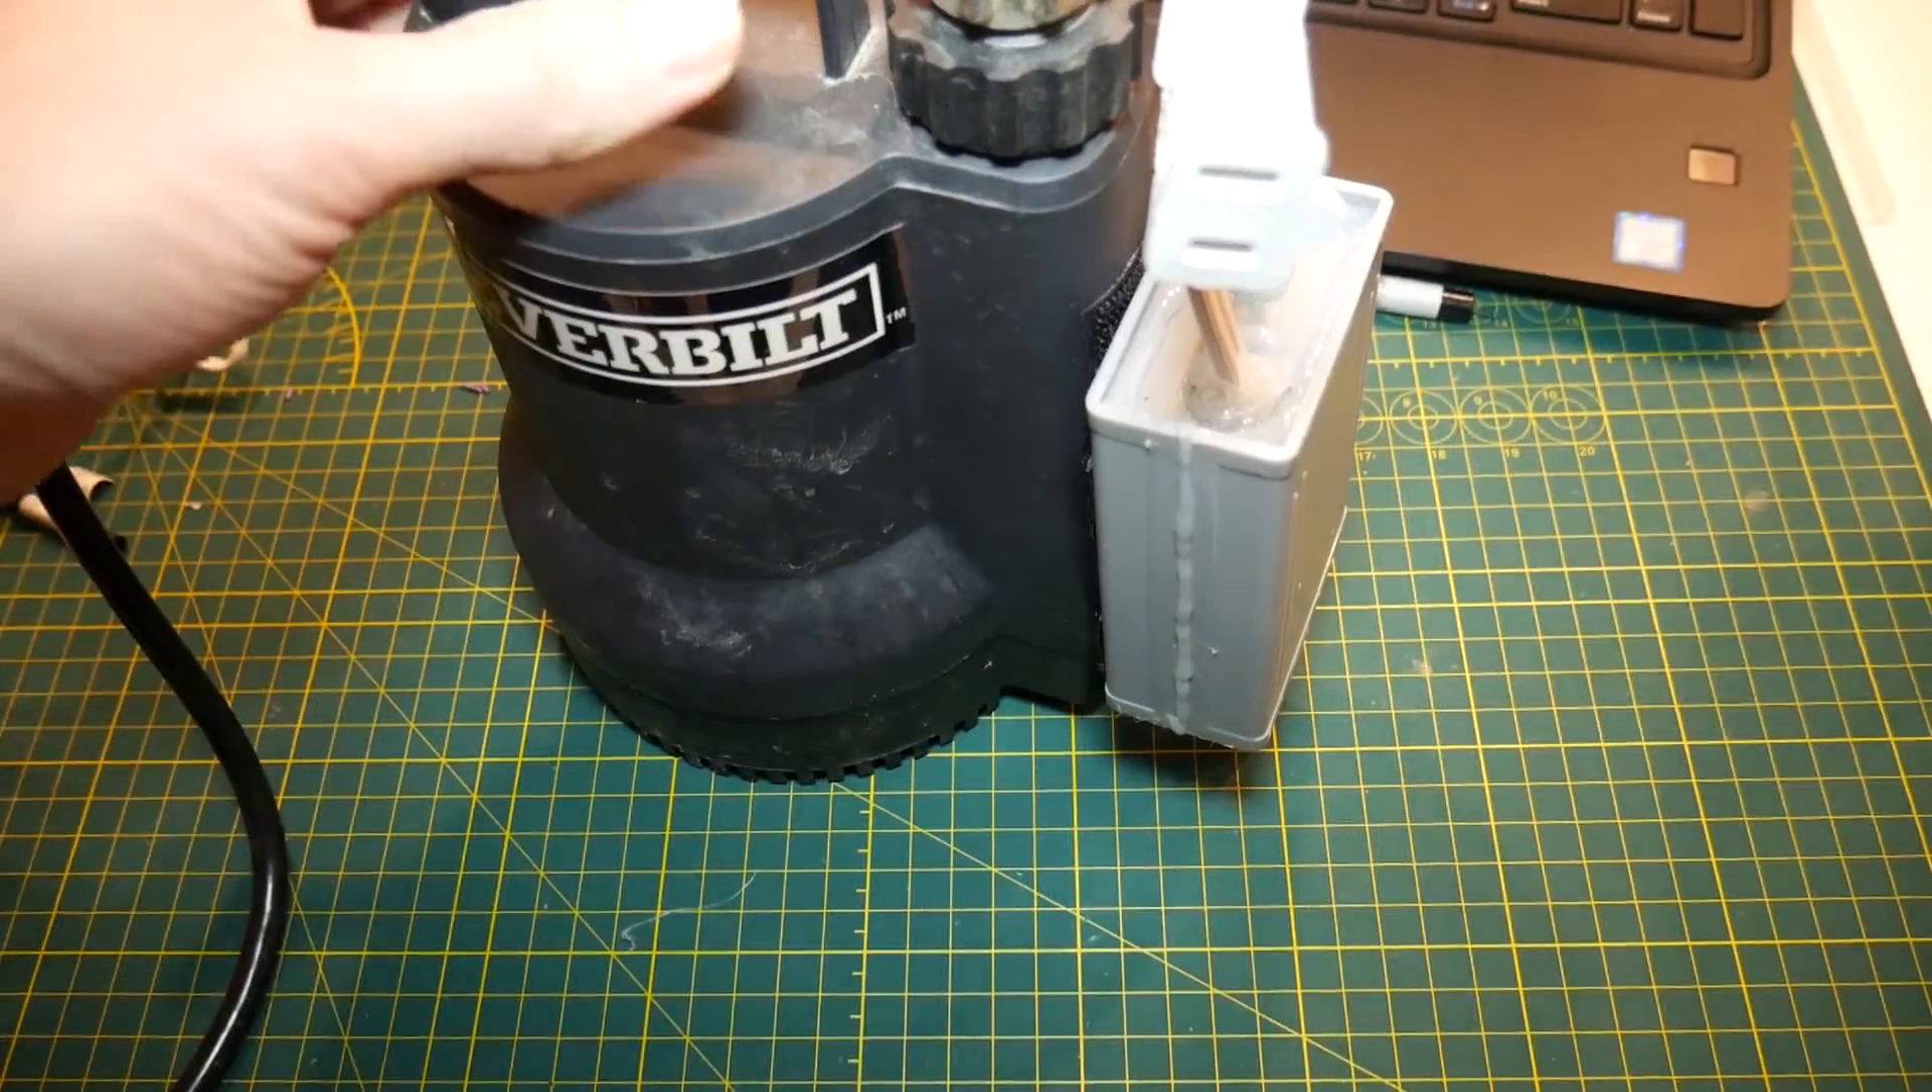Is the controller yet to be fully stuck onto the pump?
No.